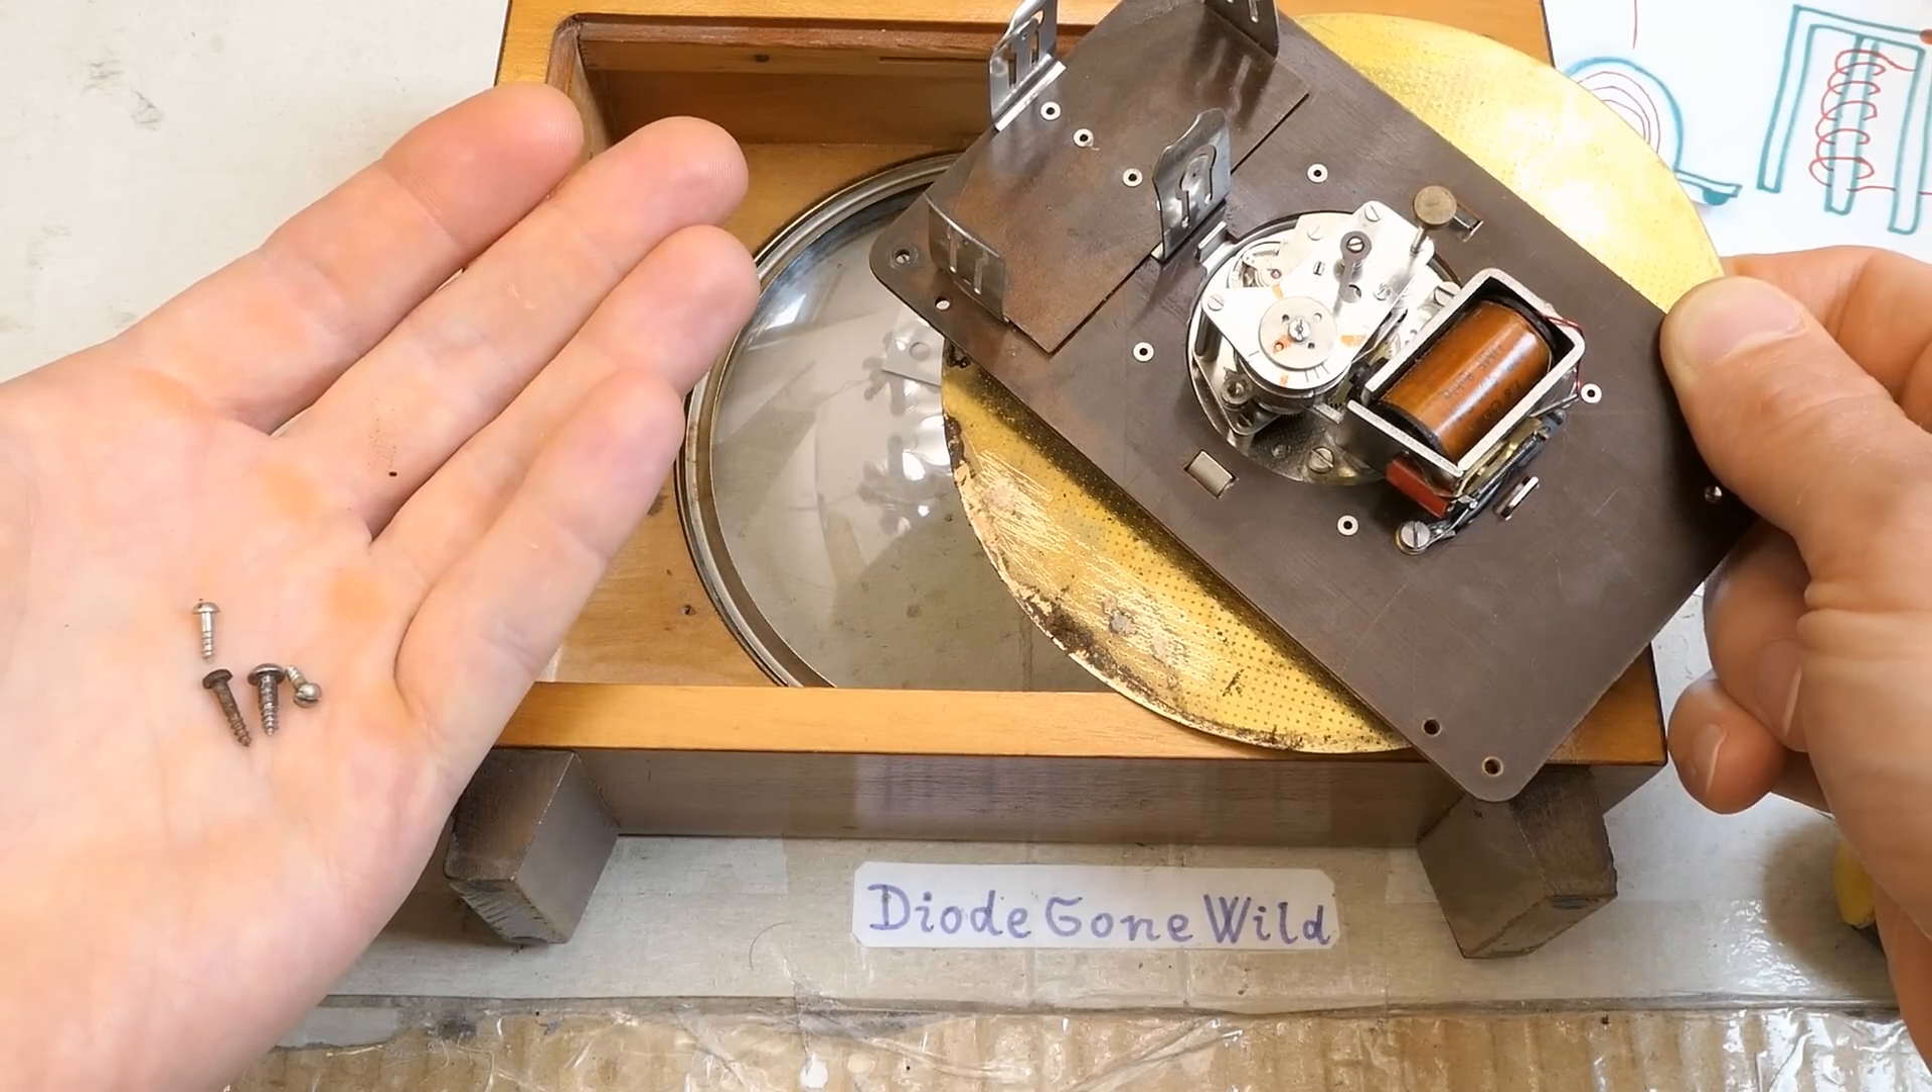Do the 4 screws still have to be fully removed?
No.